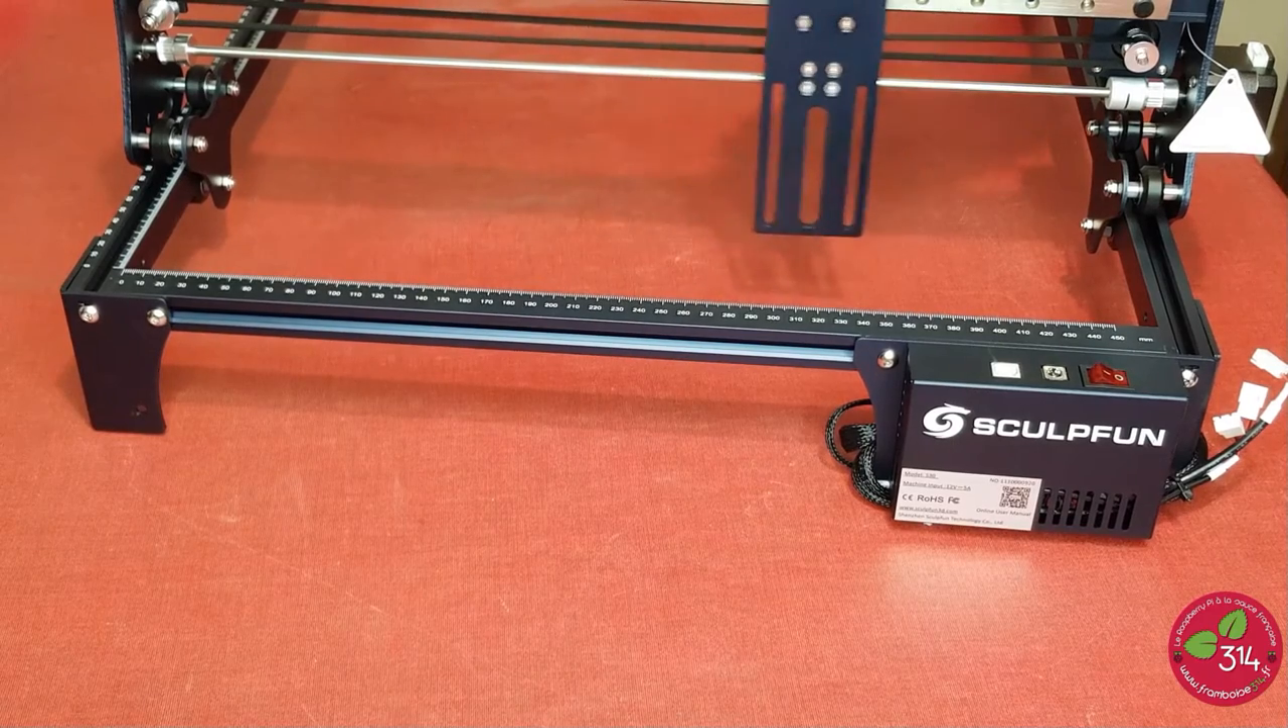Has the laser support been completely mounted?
Yes.